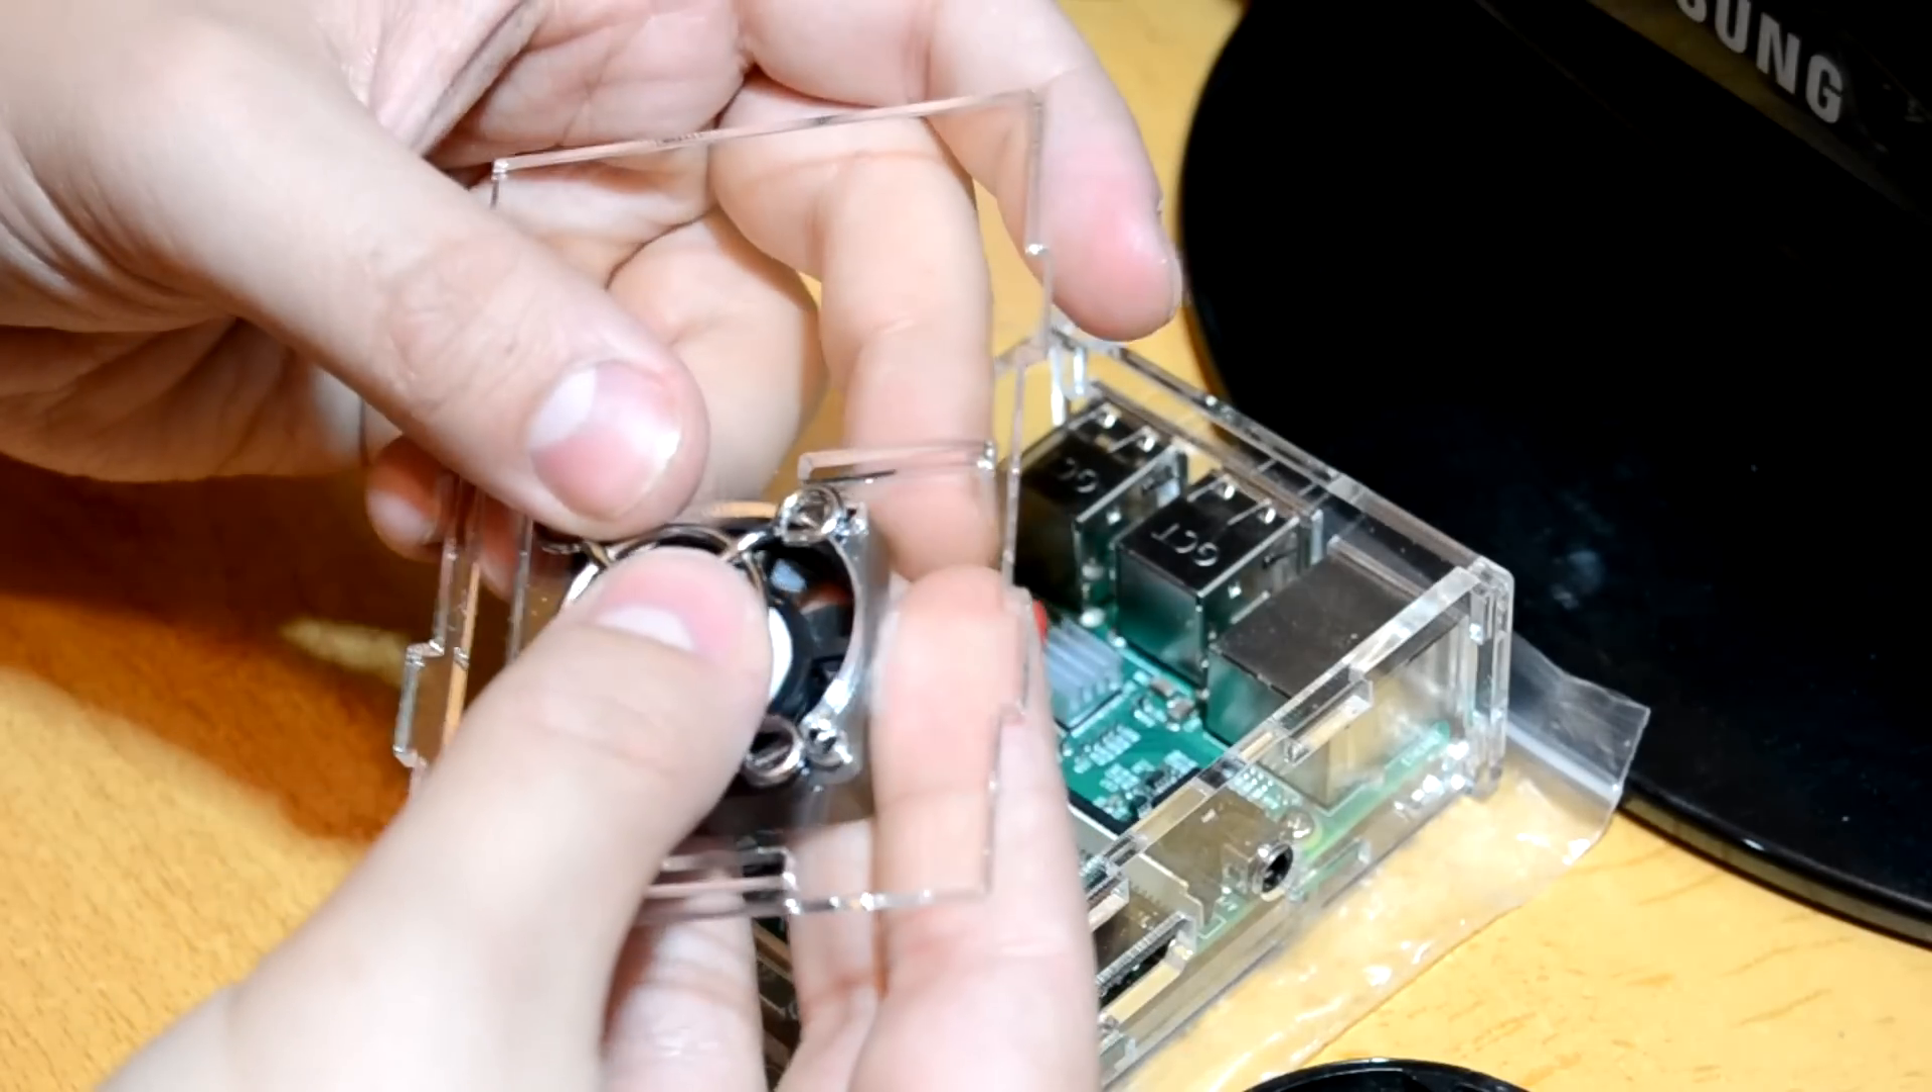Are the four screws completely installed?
No.